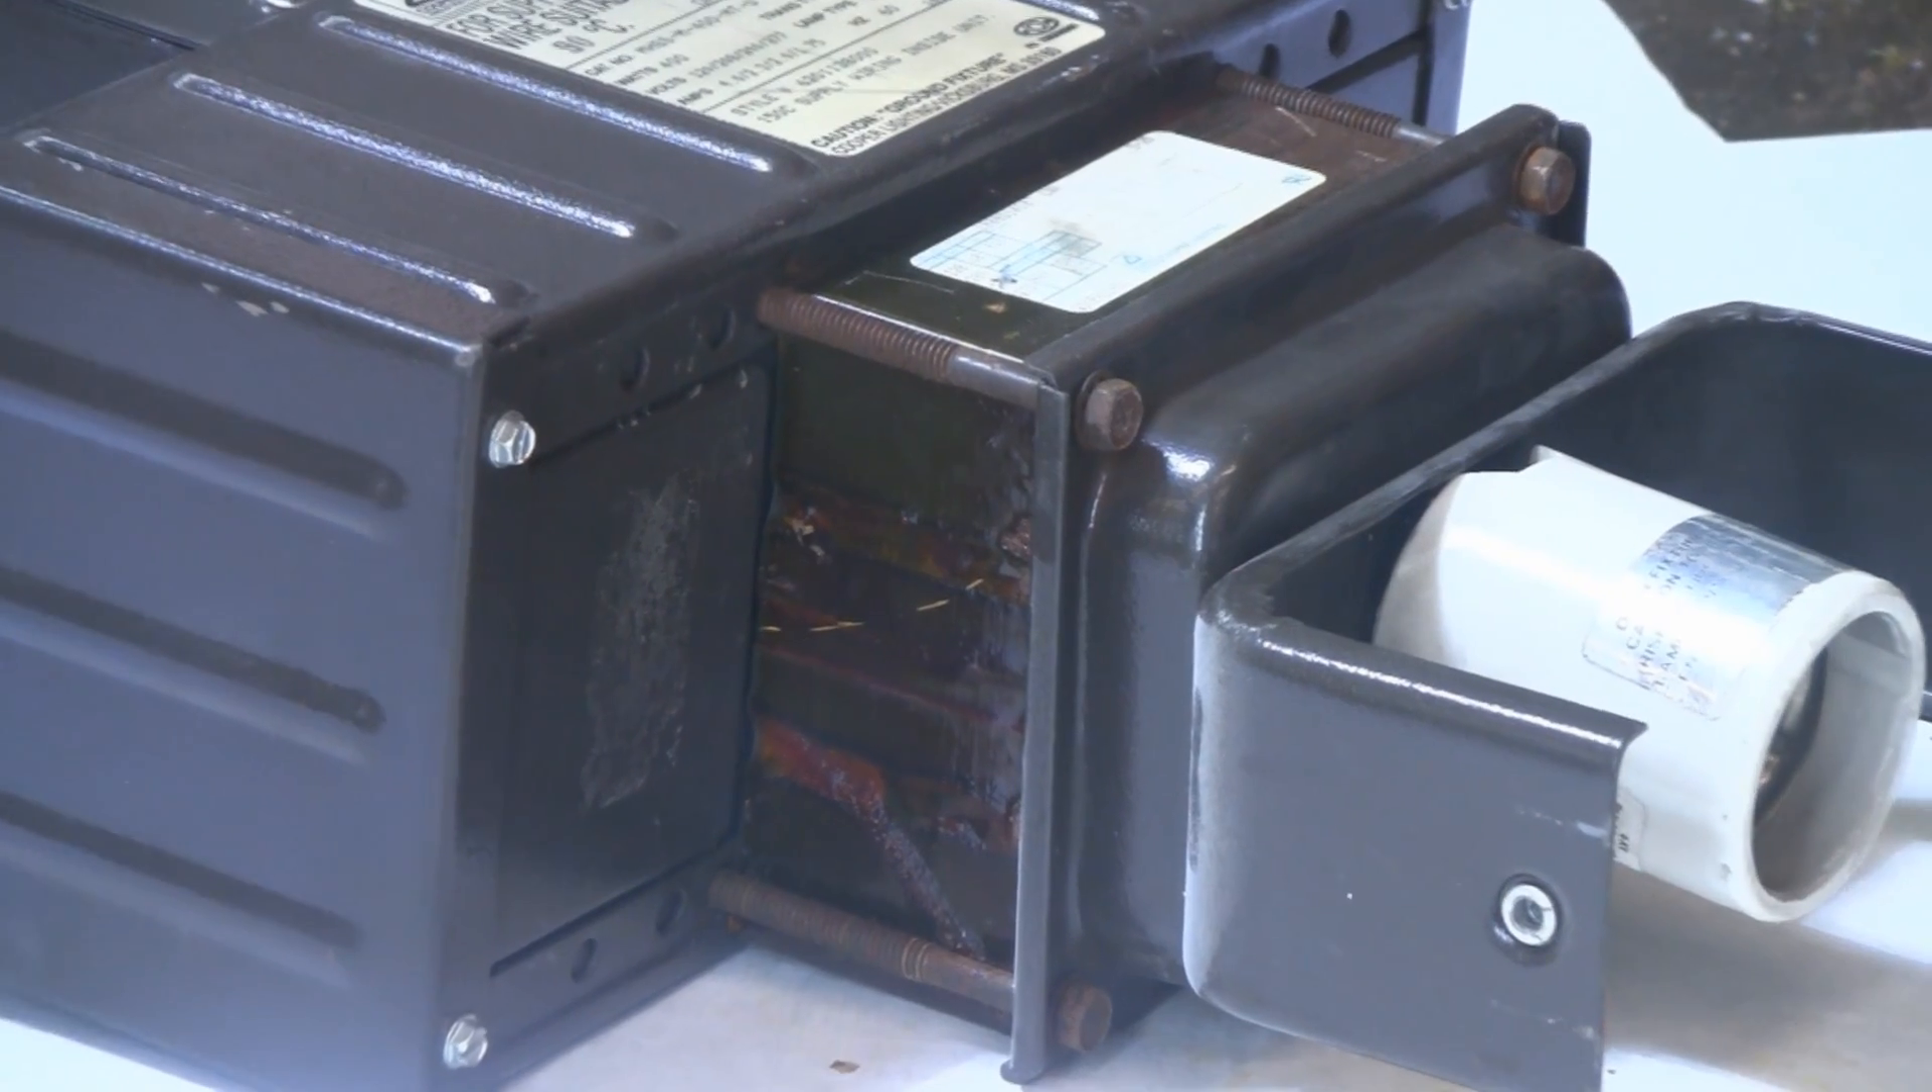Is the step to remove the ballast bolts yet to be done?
Yes.